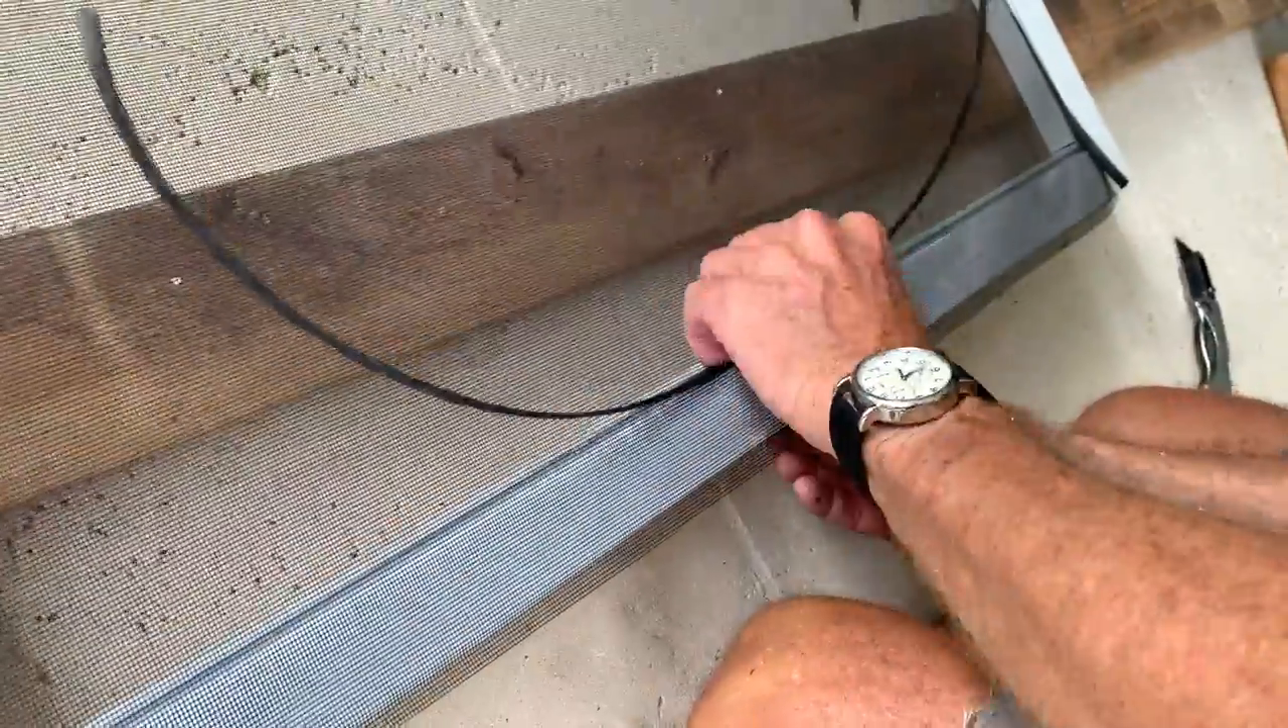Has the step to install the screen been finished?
No.